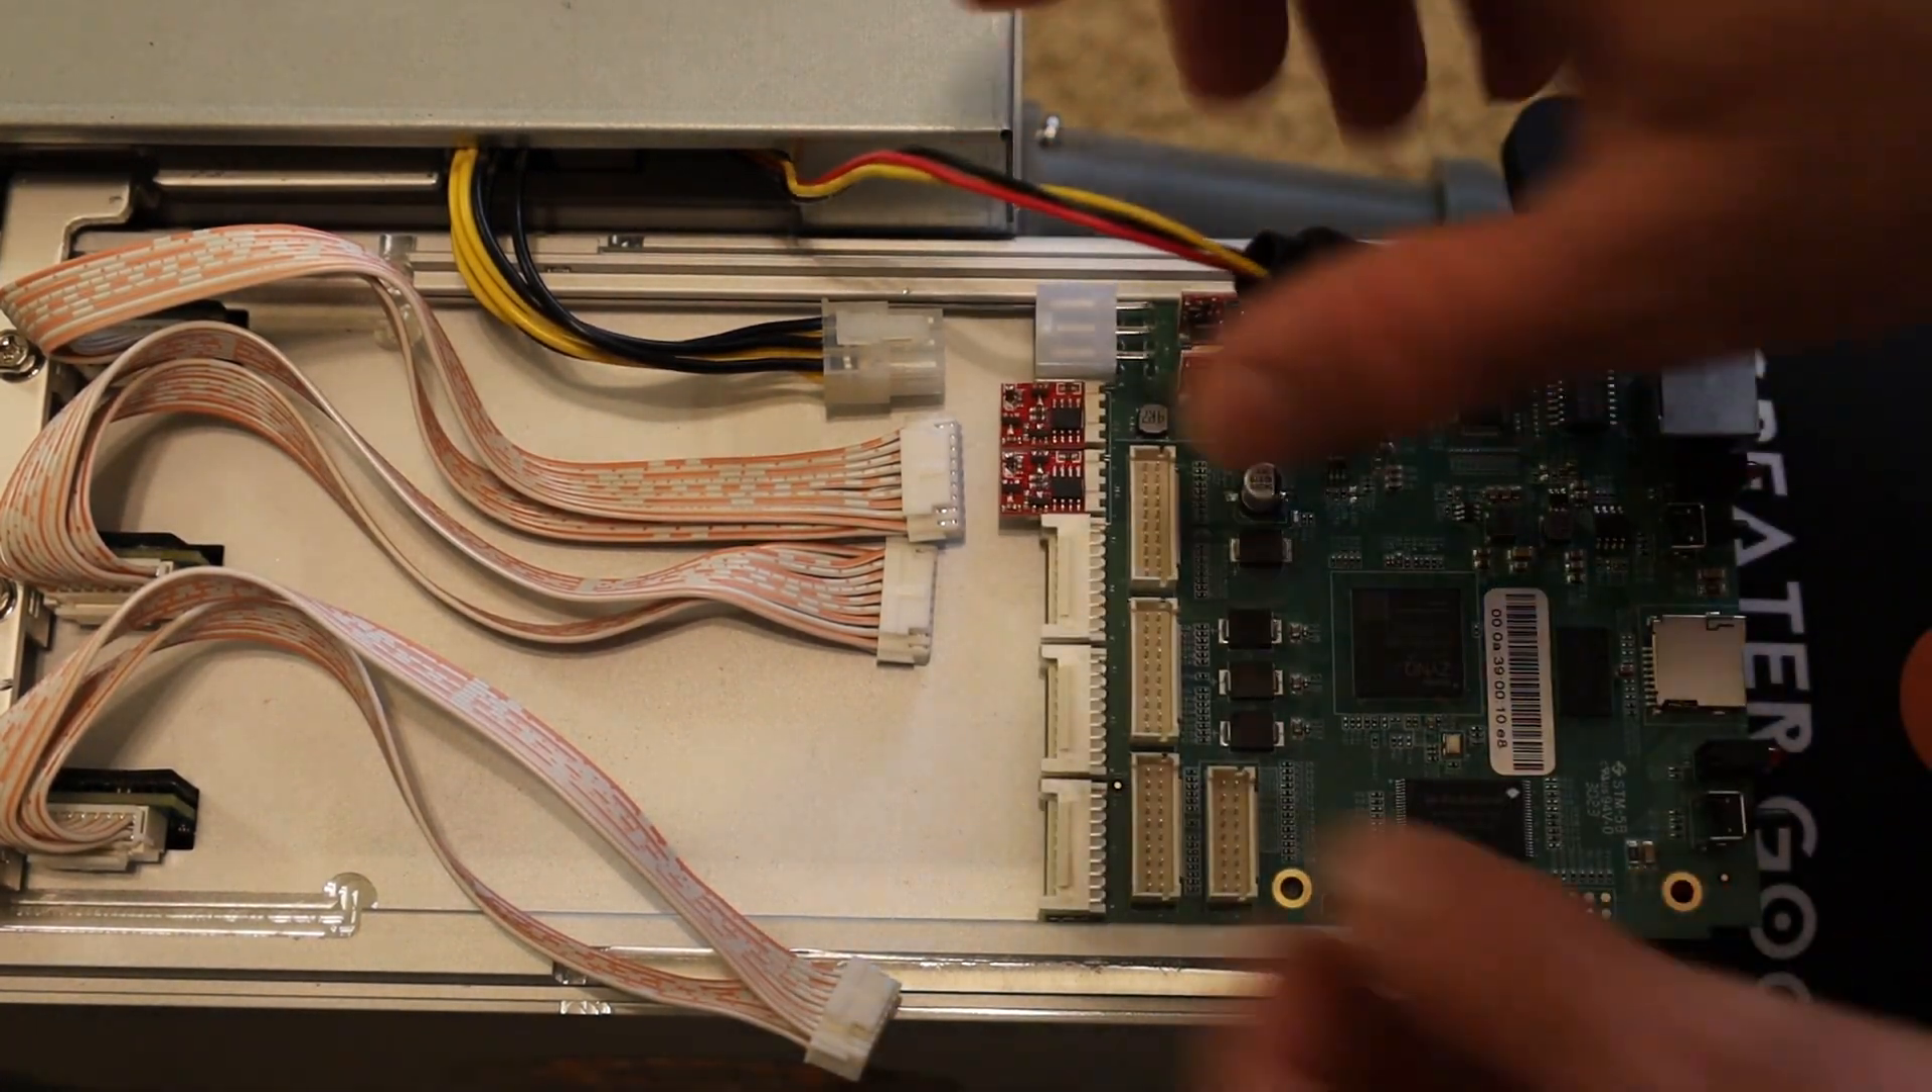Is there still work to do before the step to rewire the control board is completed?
Yes.